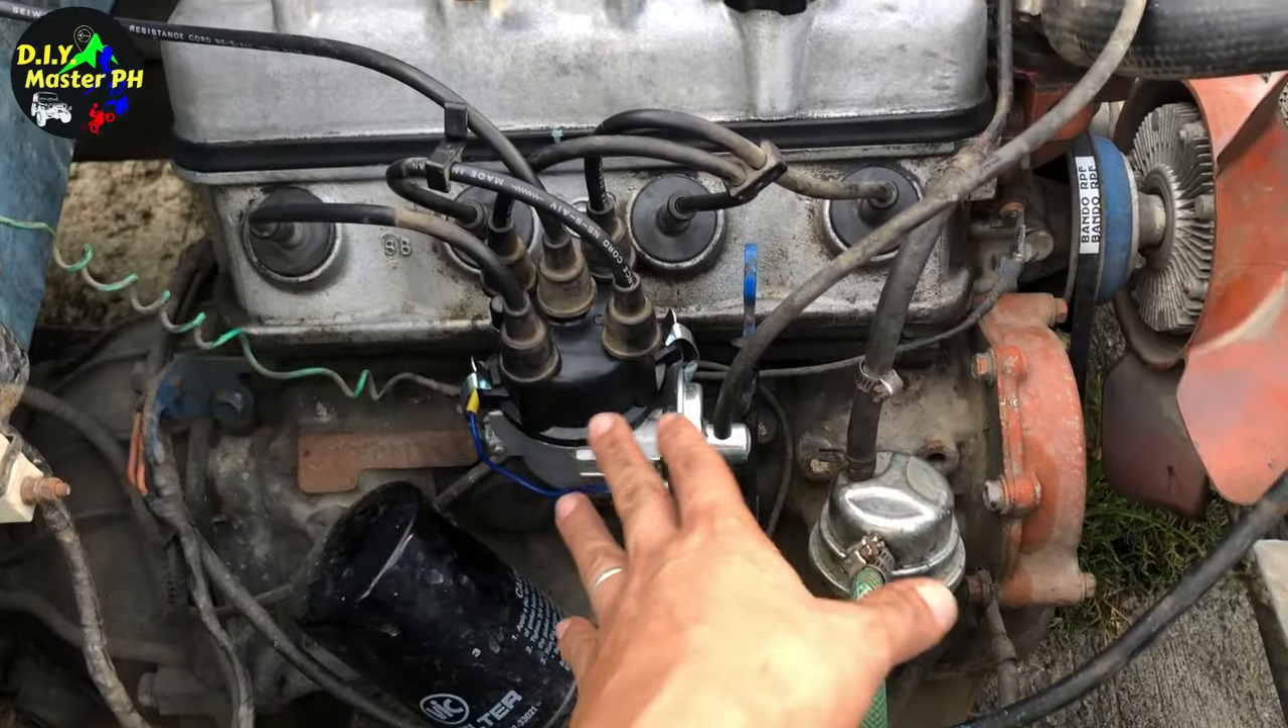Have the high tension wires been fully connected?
Yes.